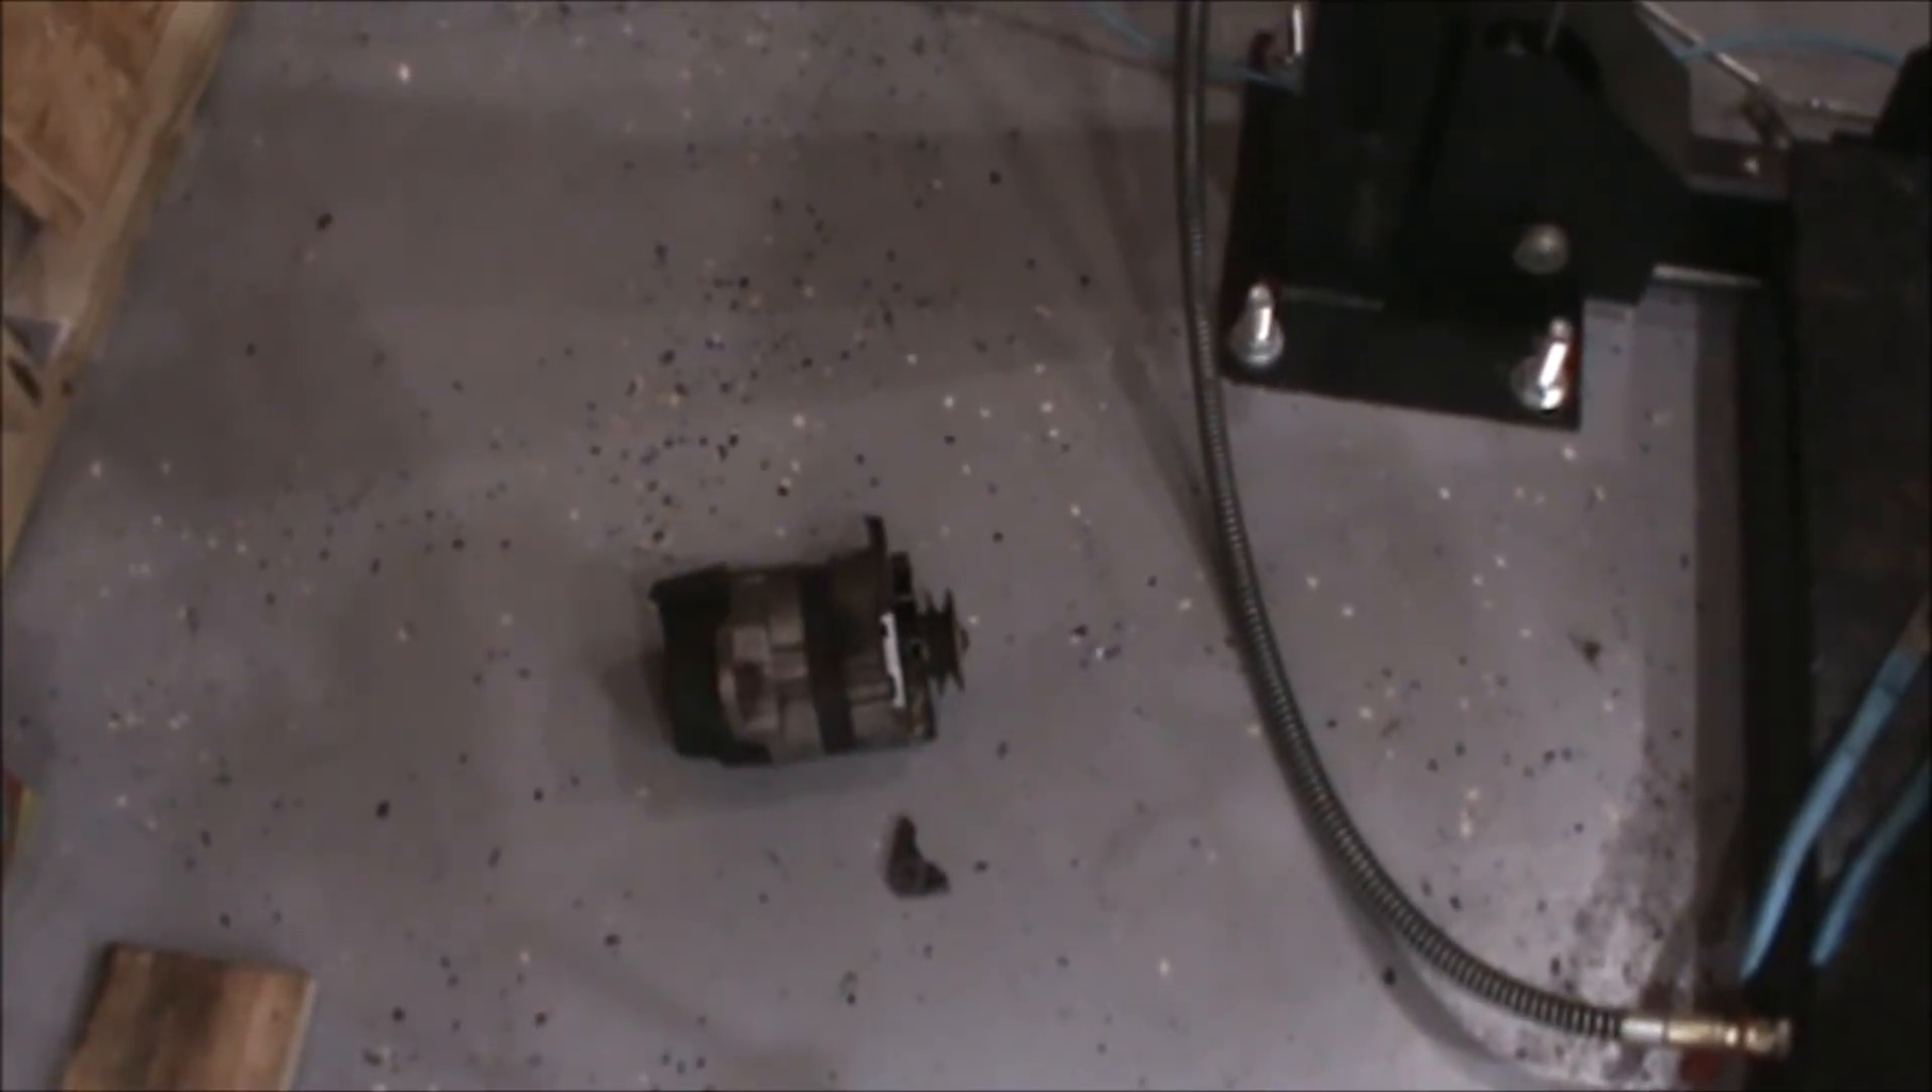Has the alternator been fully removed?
Yes.